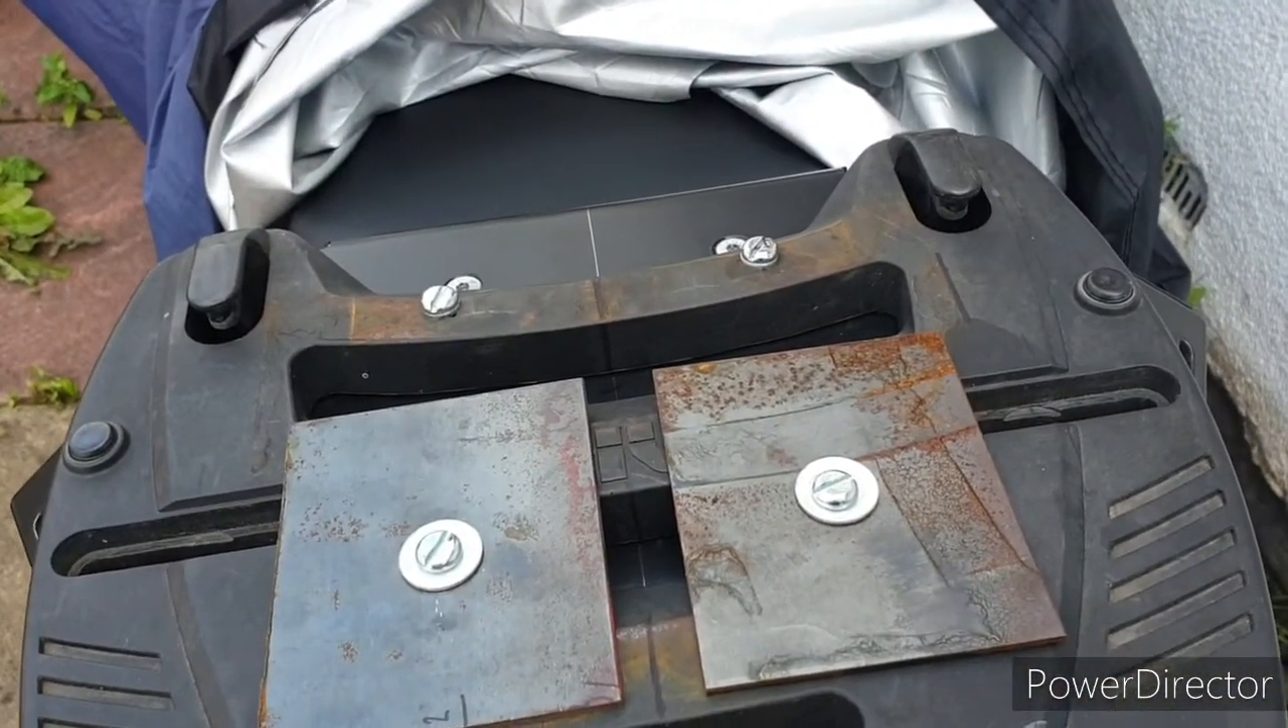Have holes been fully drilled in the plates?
Yes.